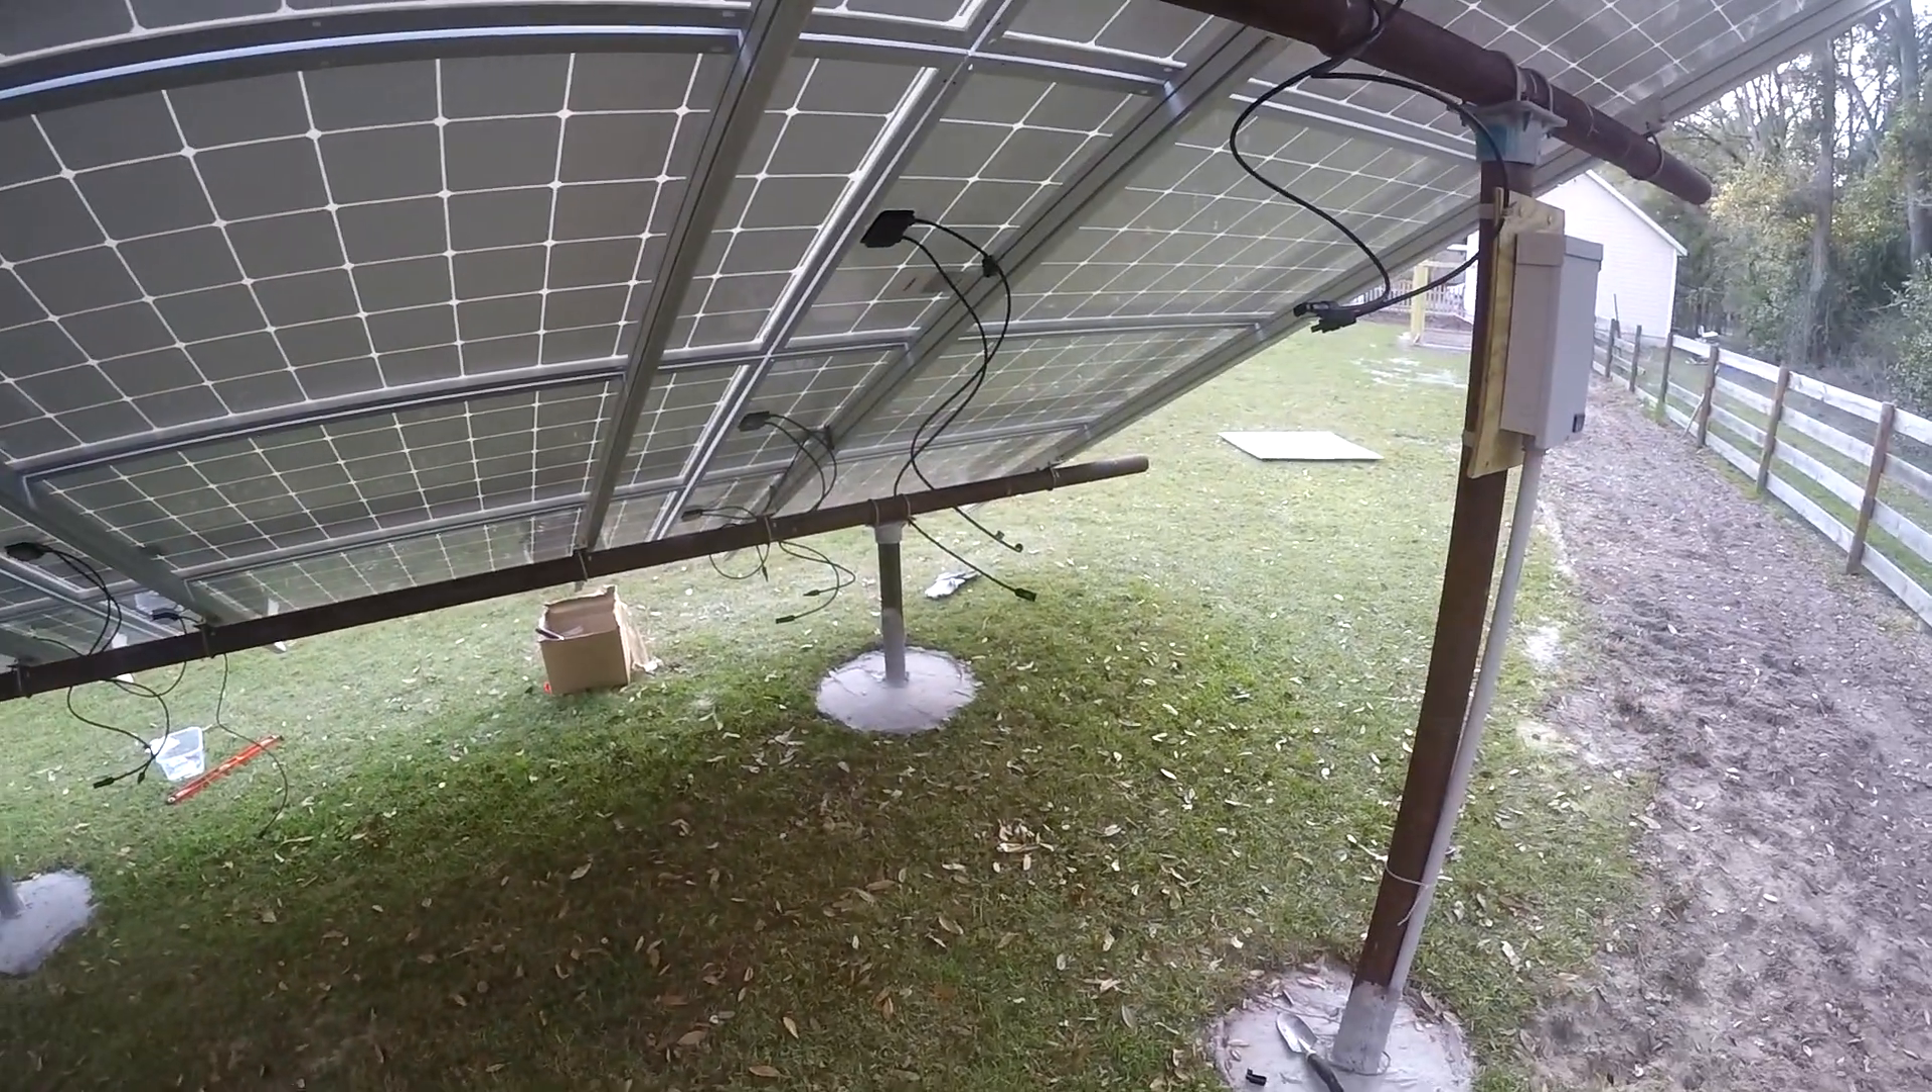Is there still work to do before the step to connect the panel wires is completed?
Yes.